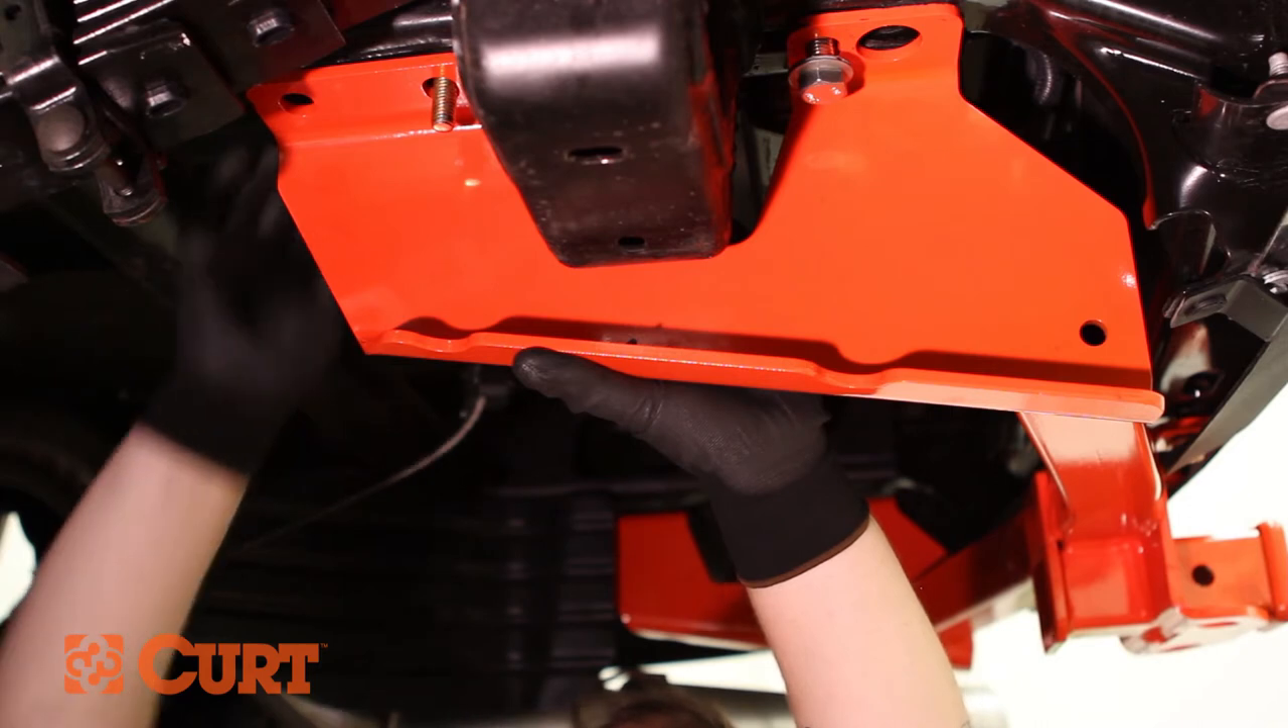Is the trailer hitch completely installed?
No.